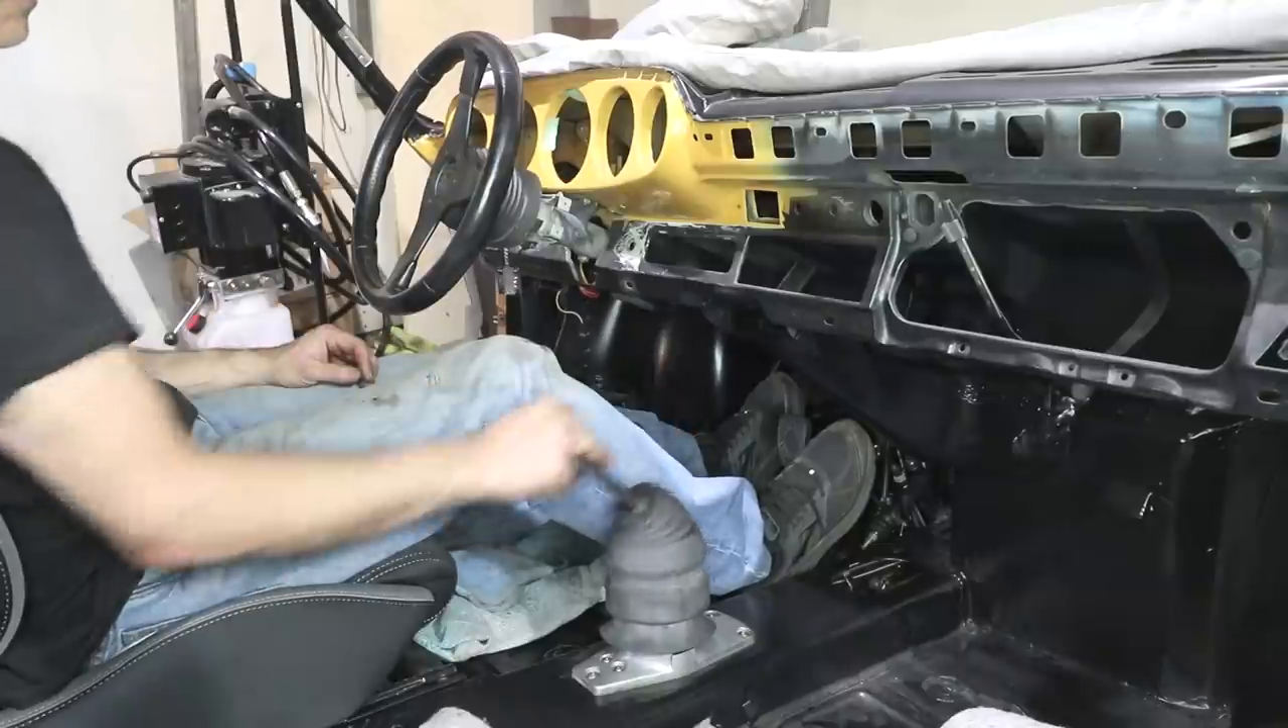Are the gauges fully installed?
No.